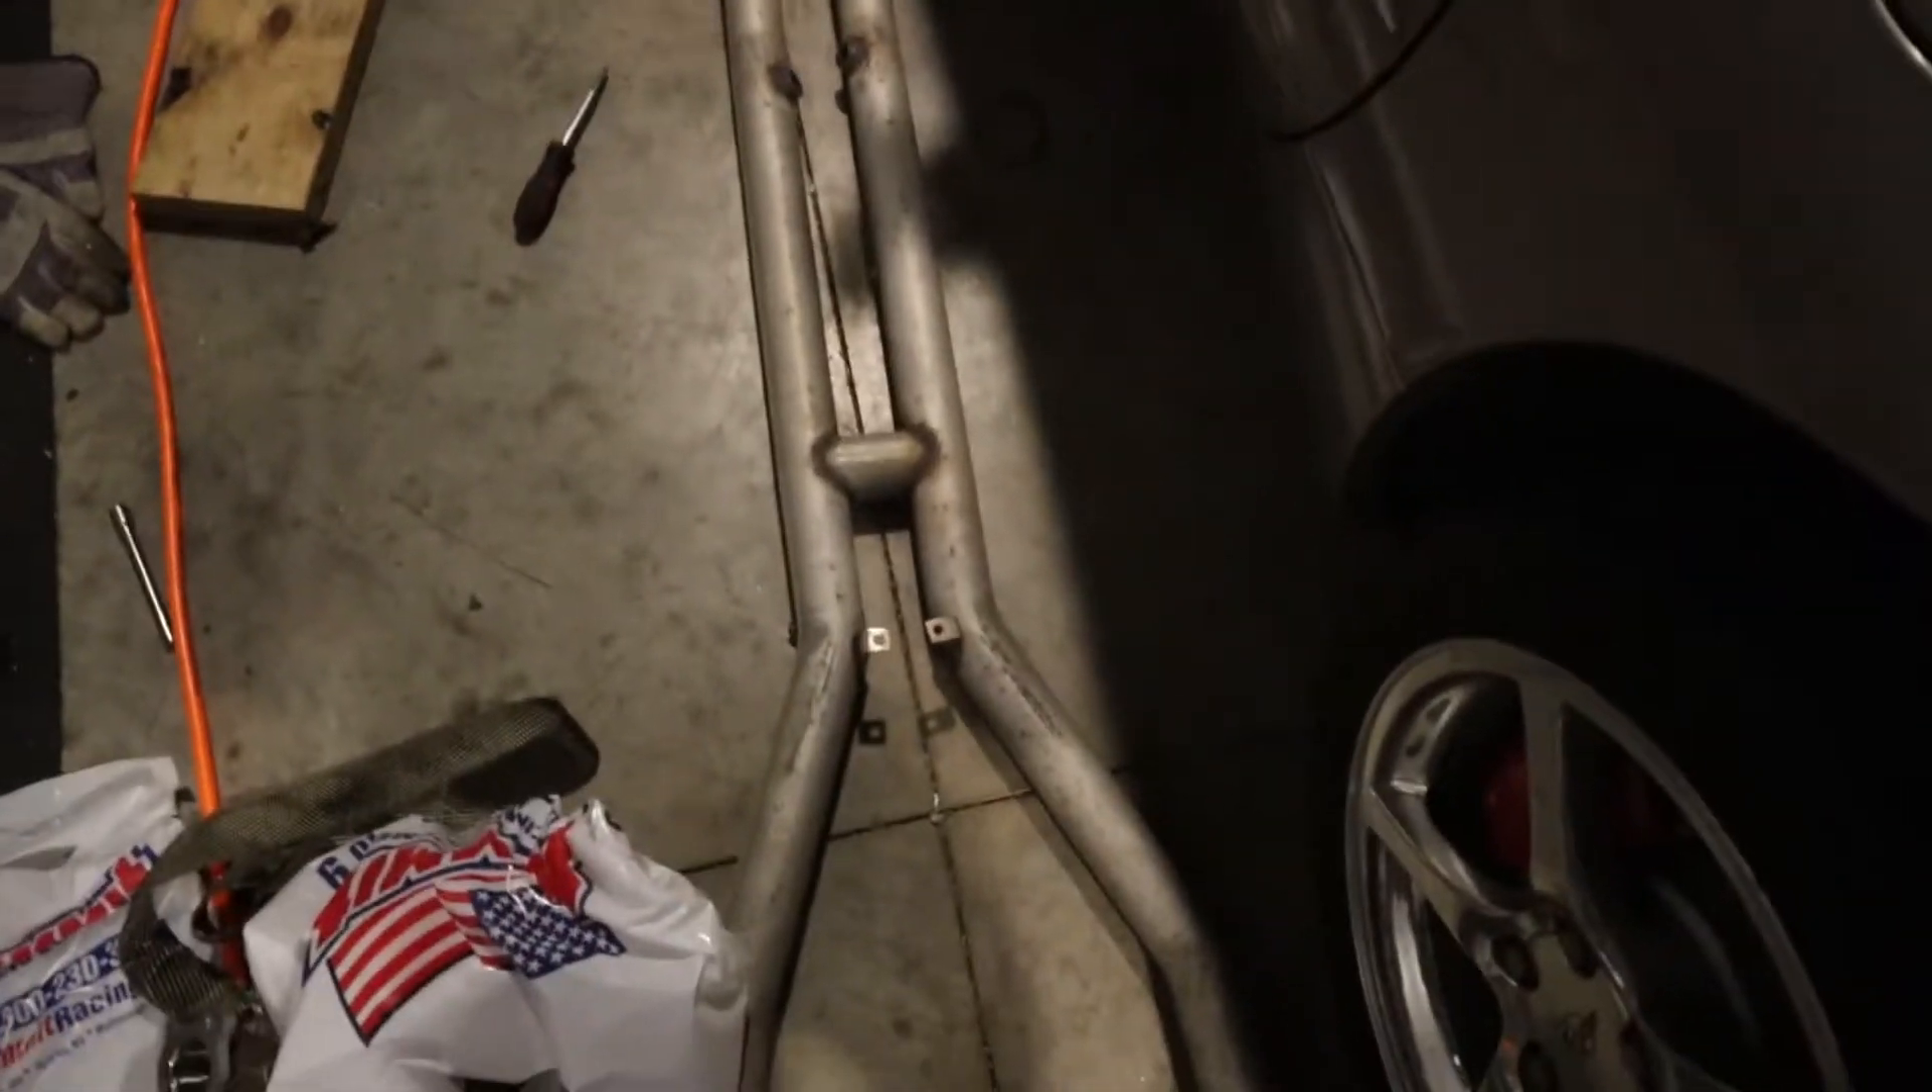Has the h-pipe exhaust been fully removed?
Yes.